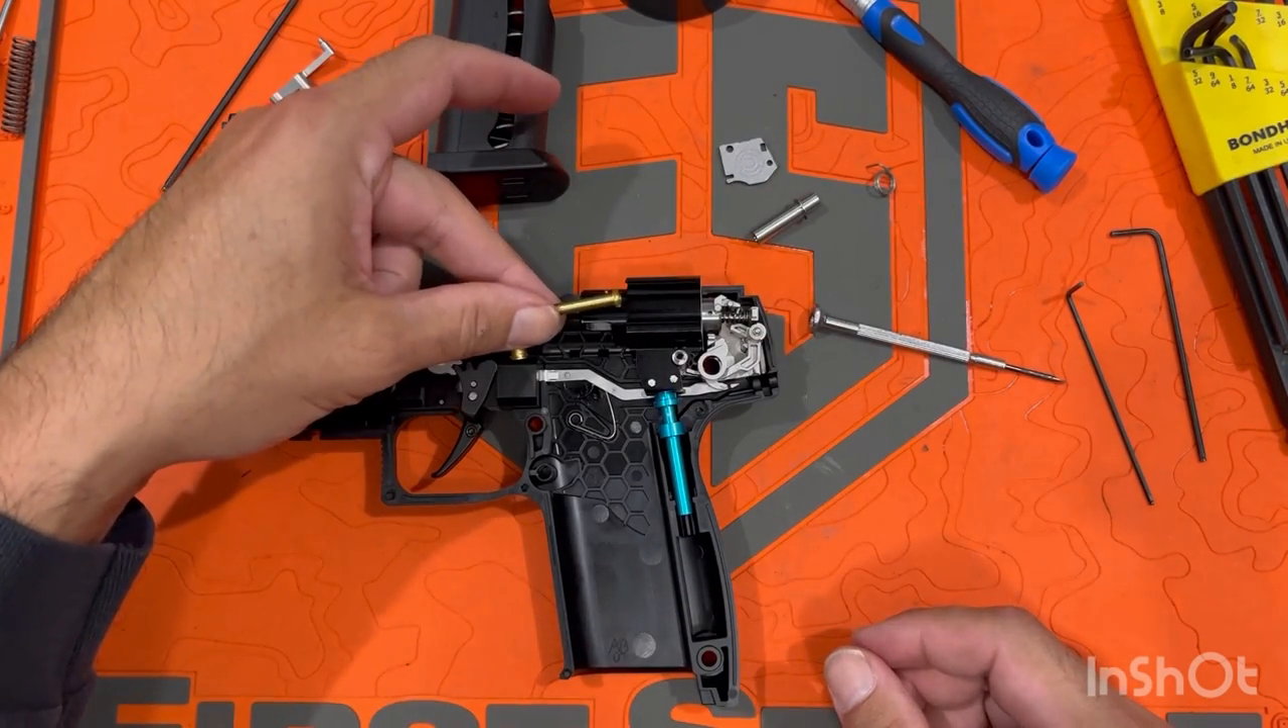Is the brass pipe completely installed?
No.